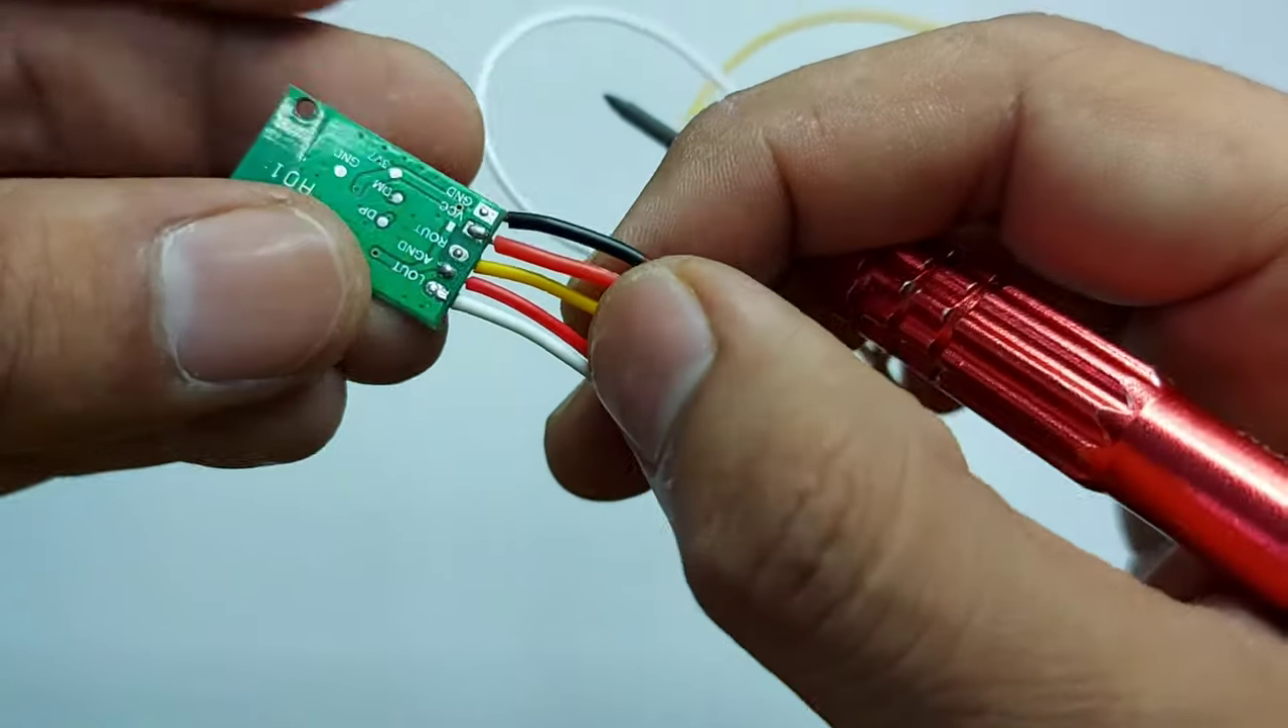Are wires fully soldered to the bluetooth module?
Yes.